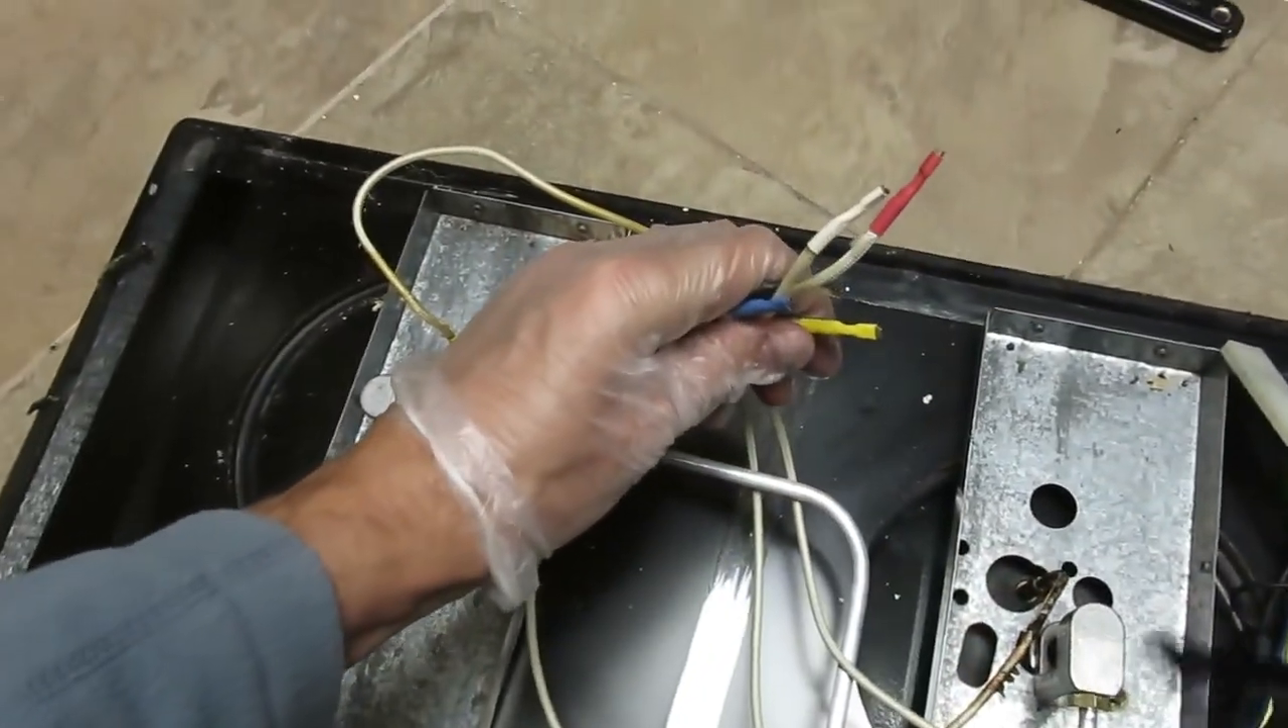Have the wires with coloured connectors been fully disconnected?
Yes.